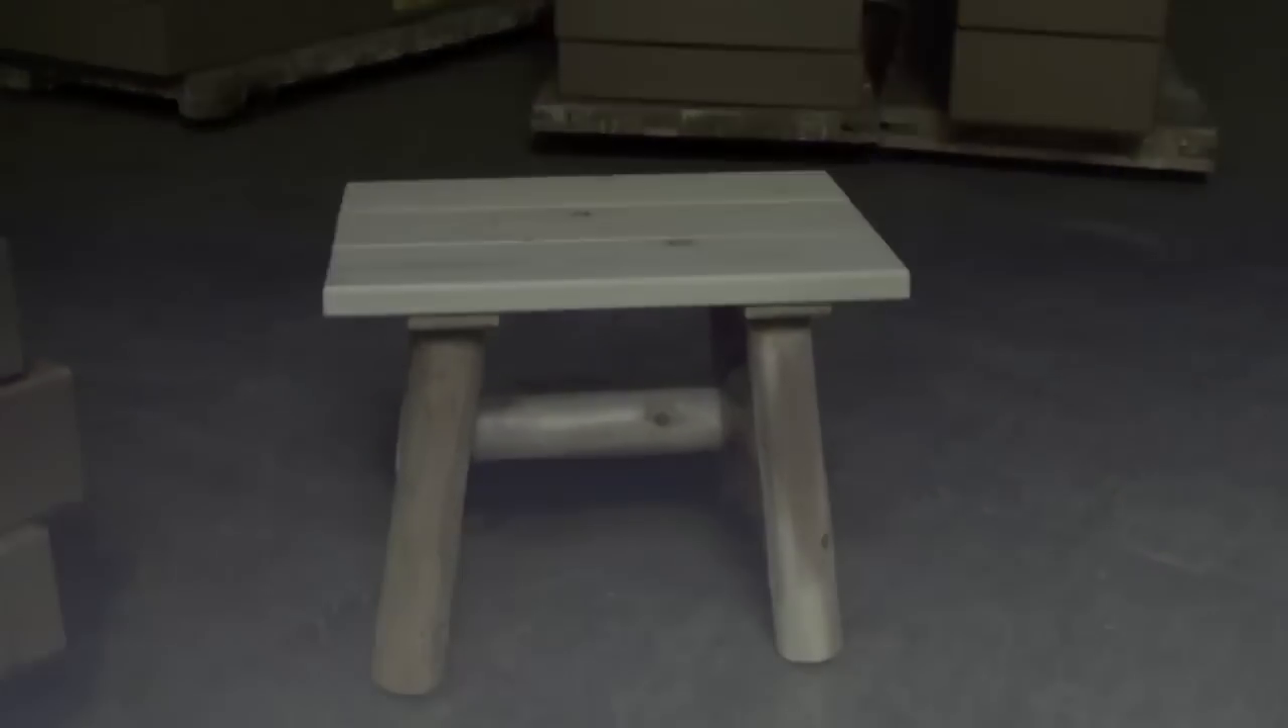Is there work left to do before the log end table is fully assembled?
No.